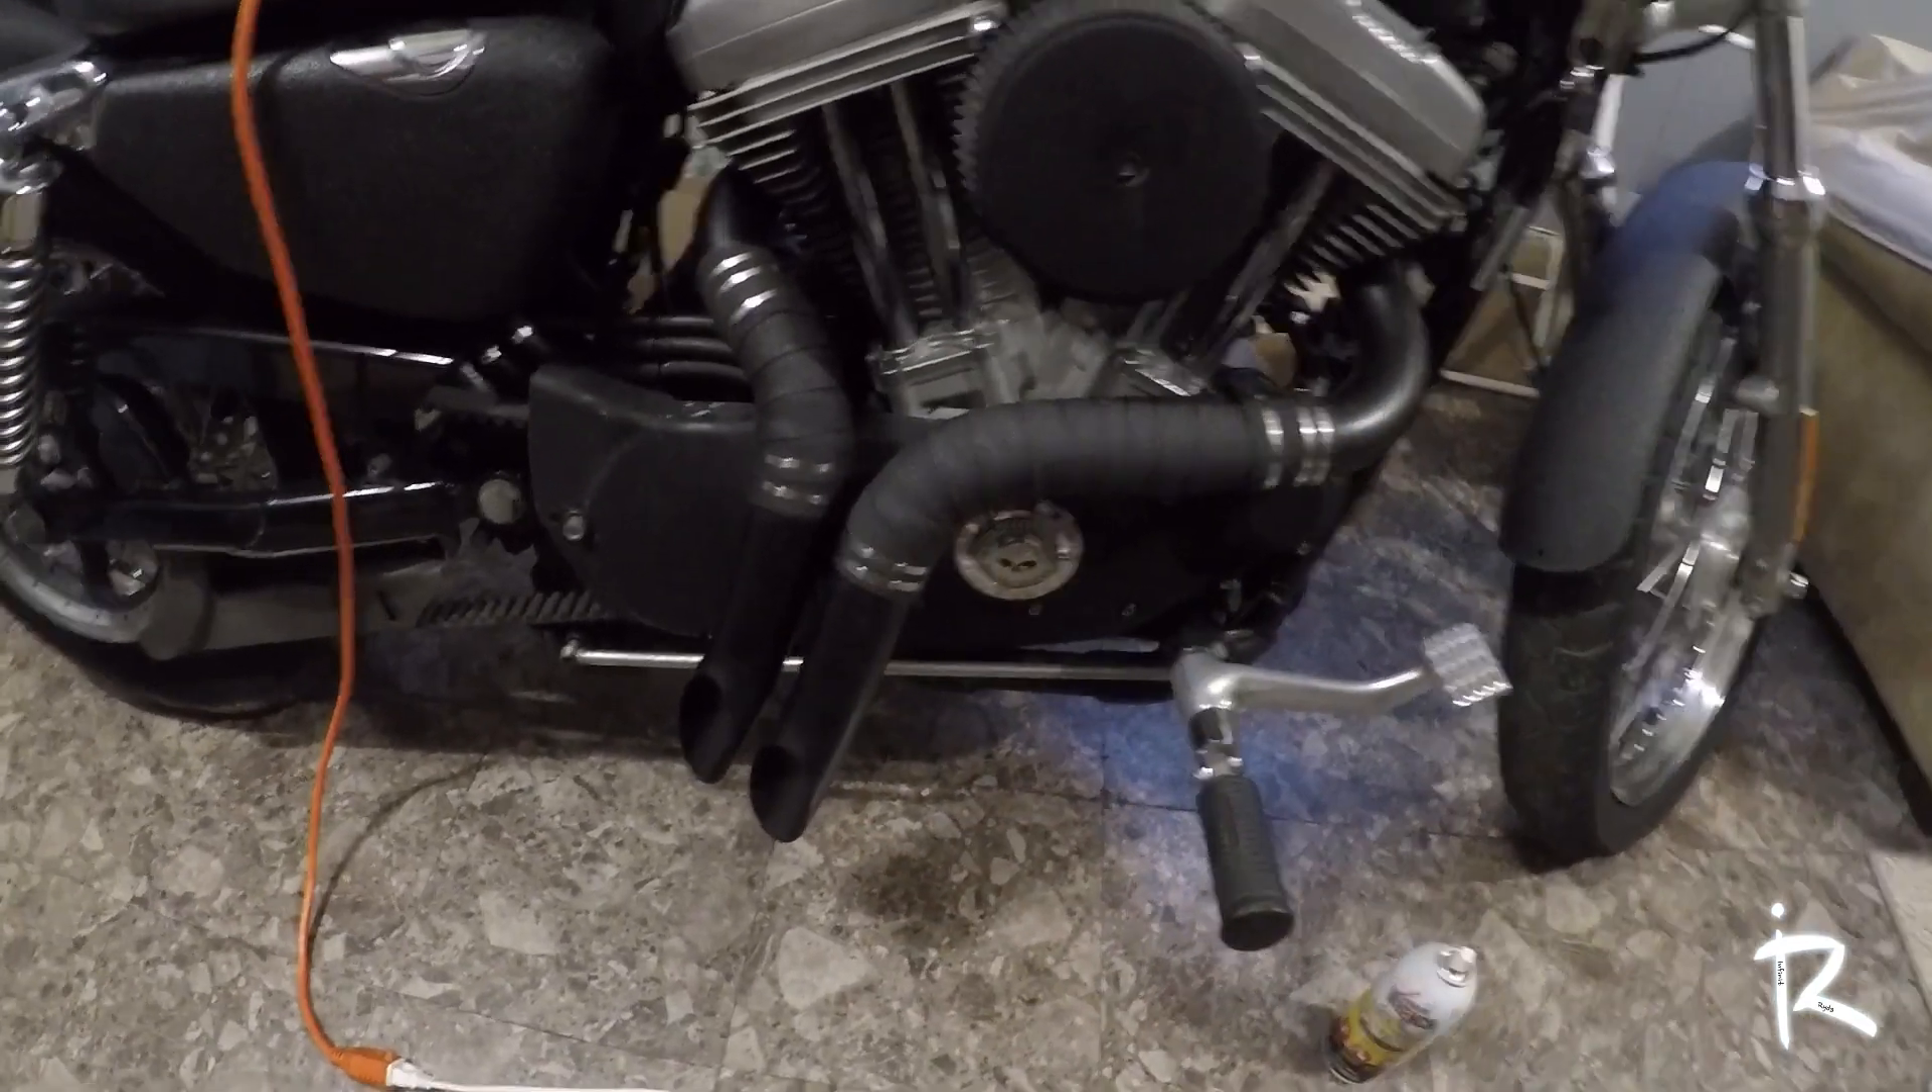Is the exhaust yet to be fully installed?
No.